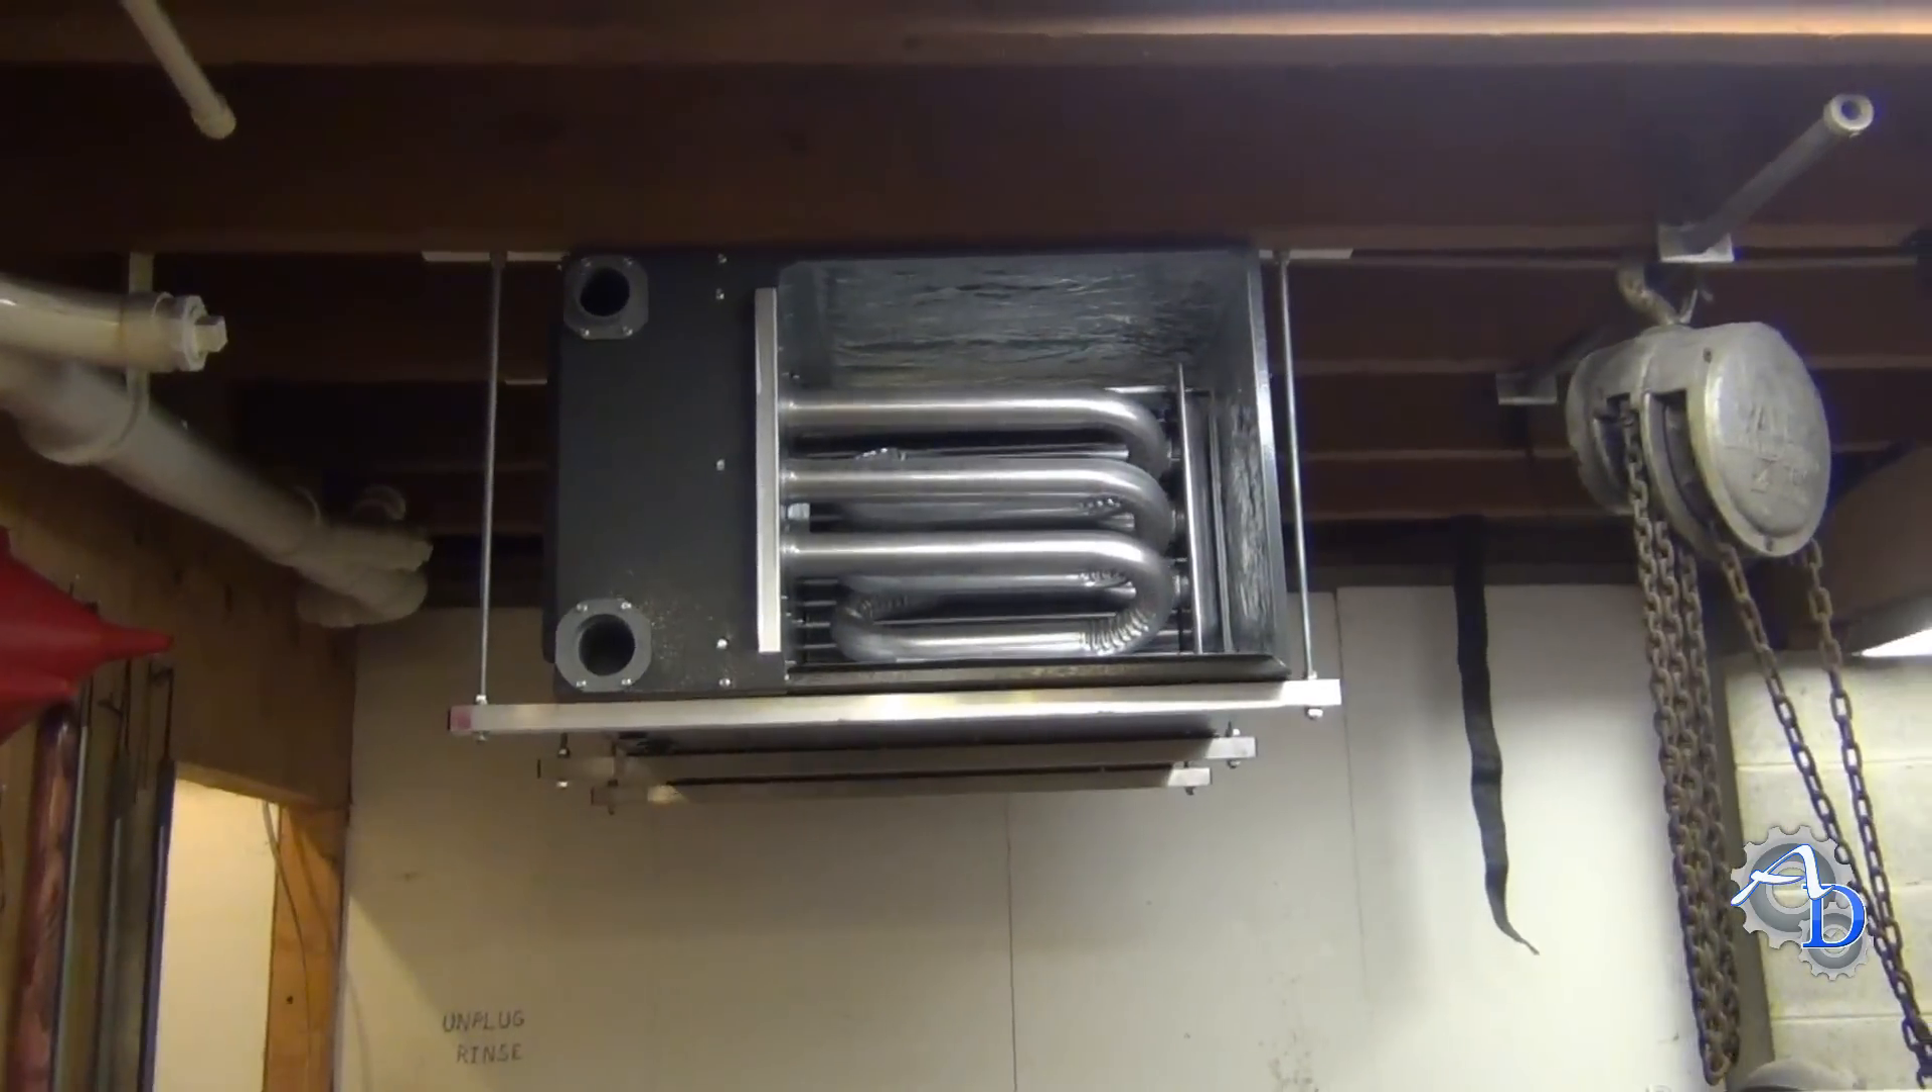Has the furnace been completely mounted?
Yes.